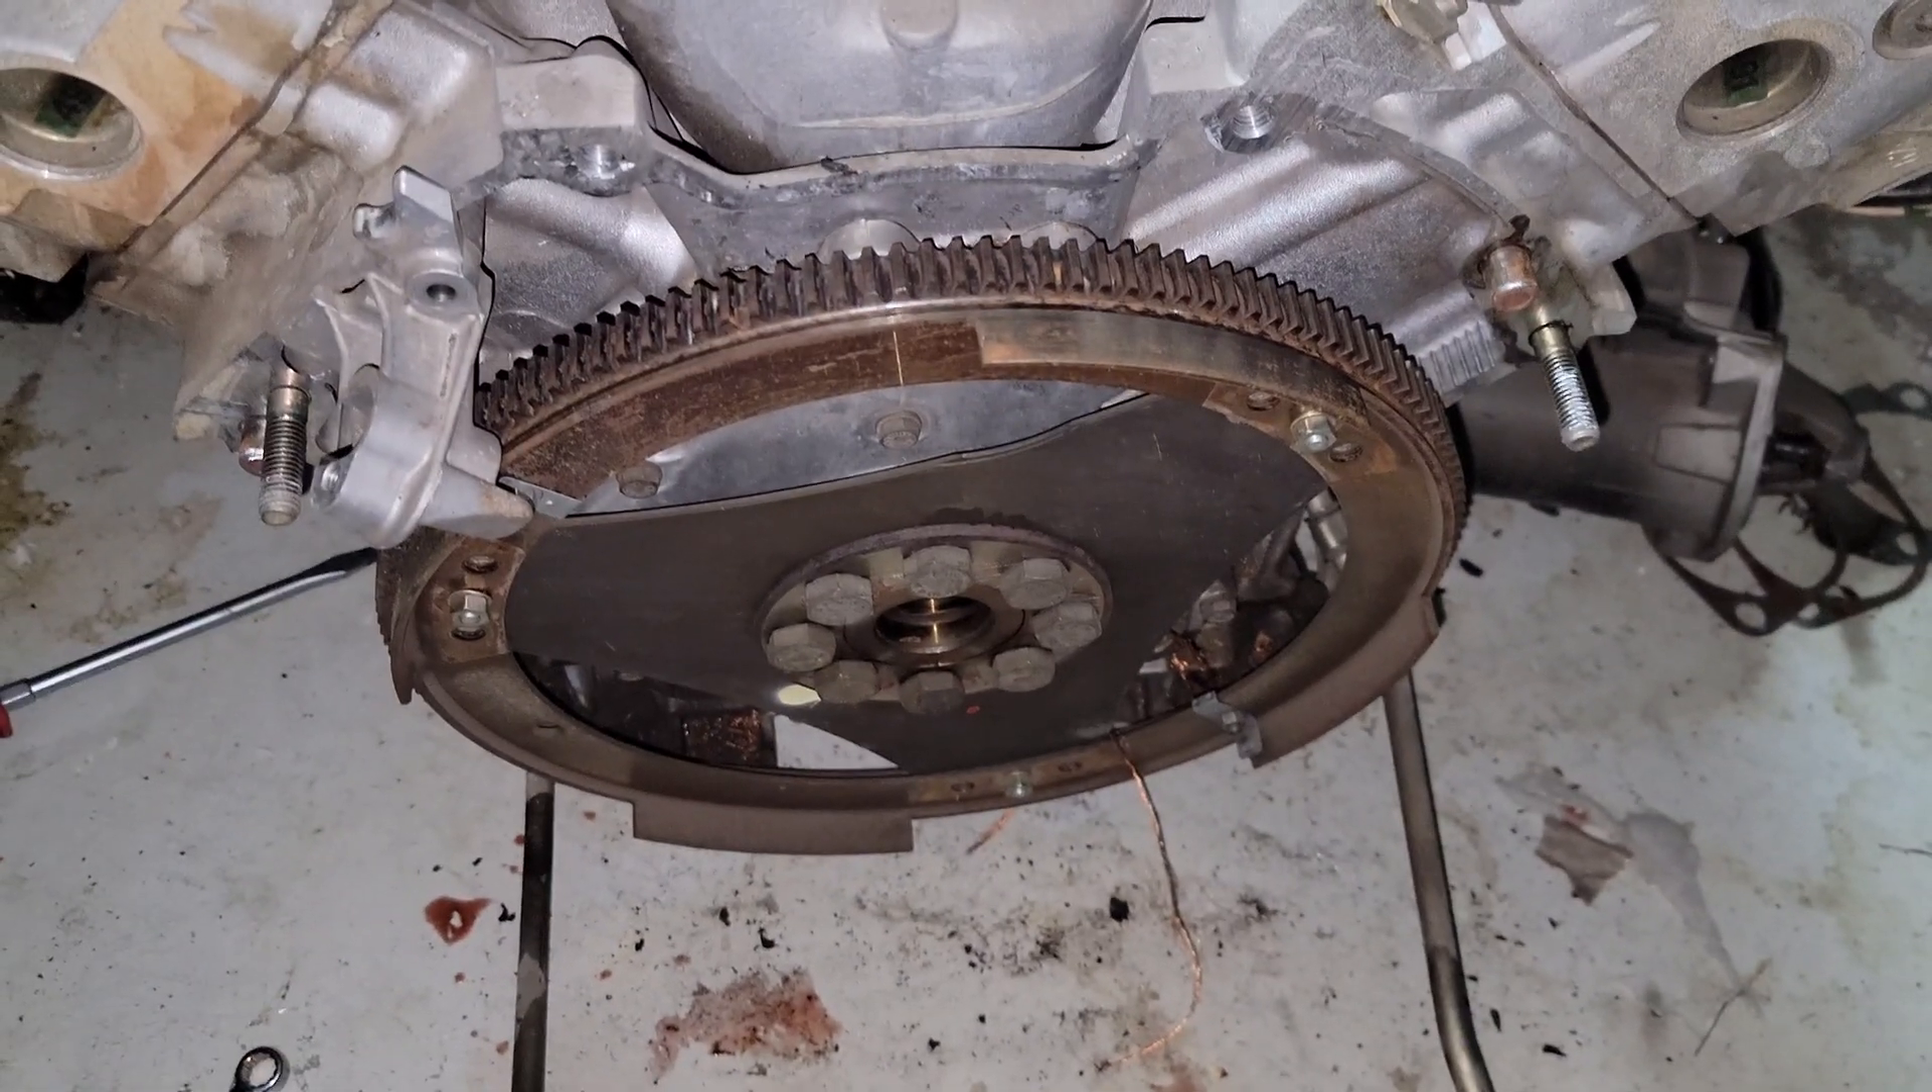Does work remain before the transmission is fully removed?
No.